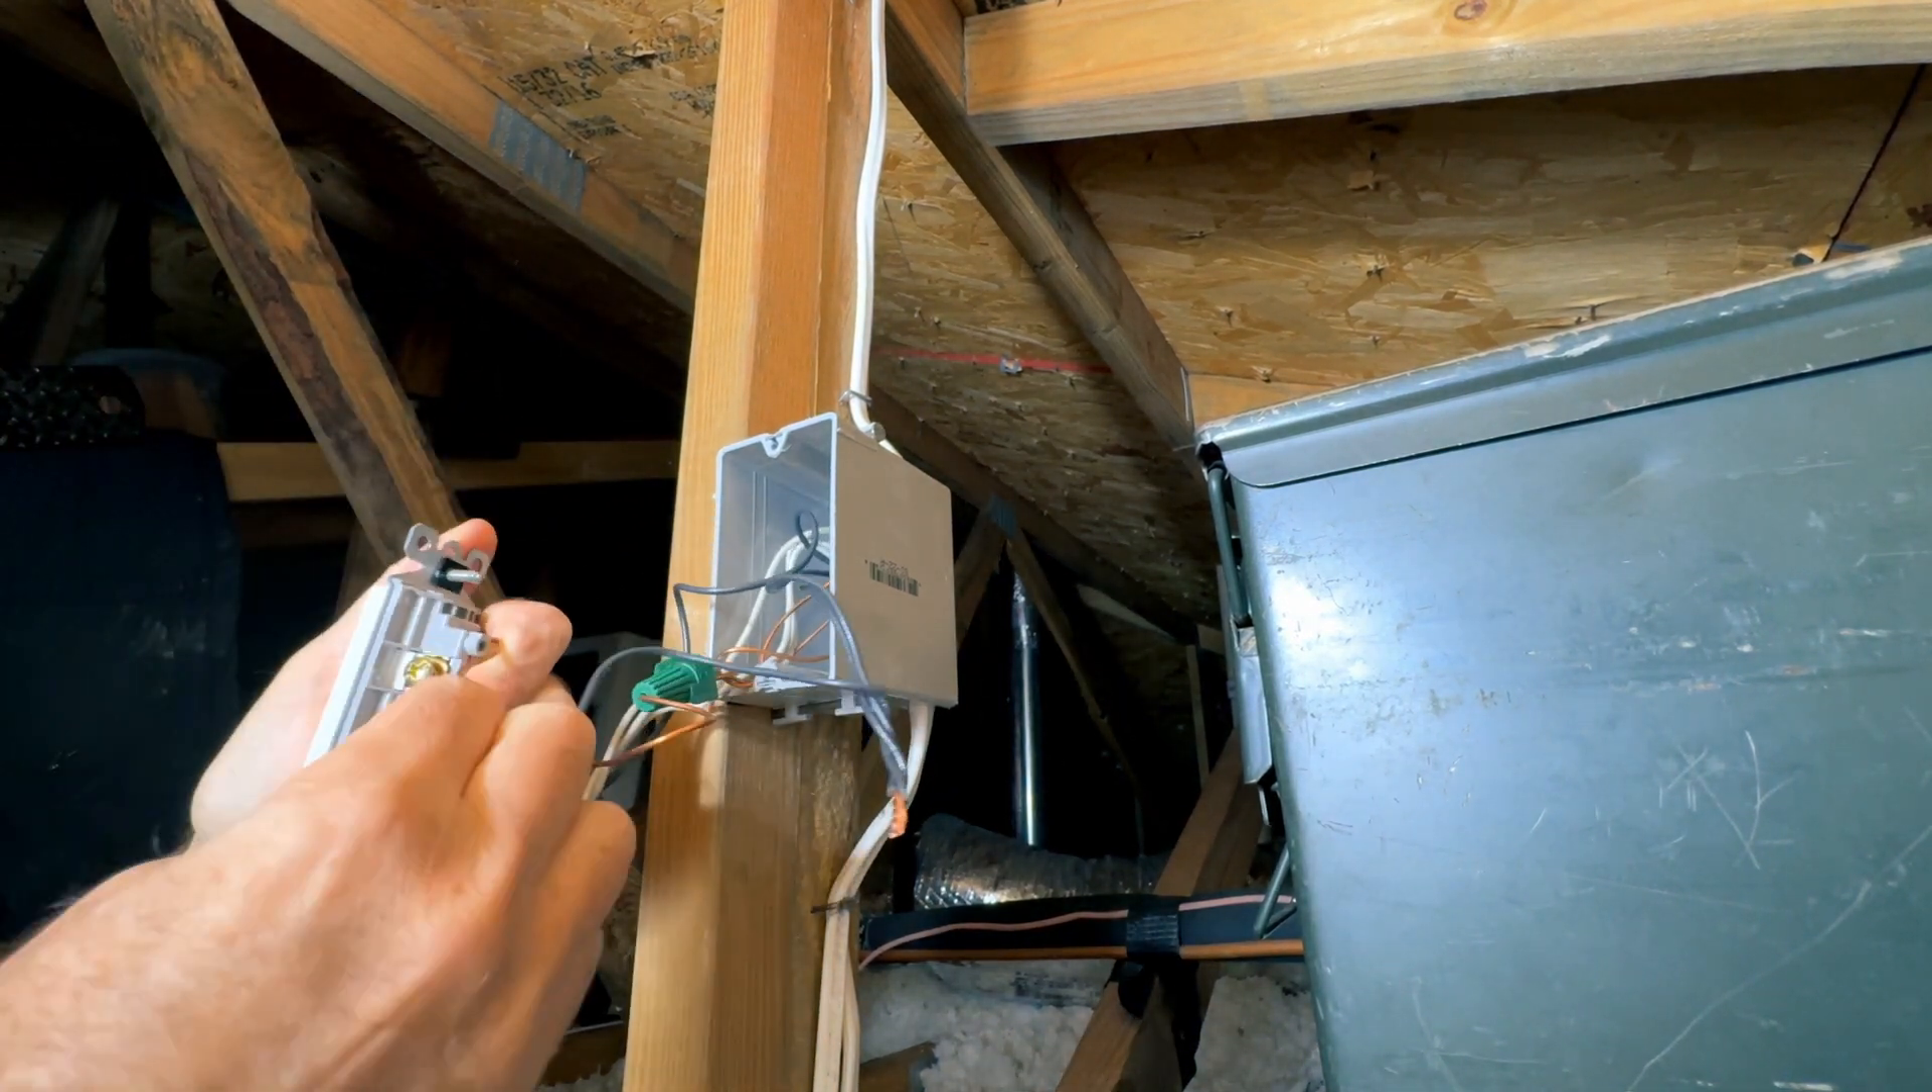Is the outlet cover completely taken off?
Yes.